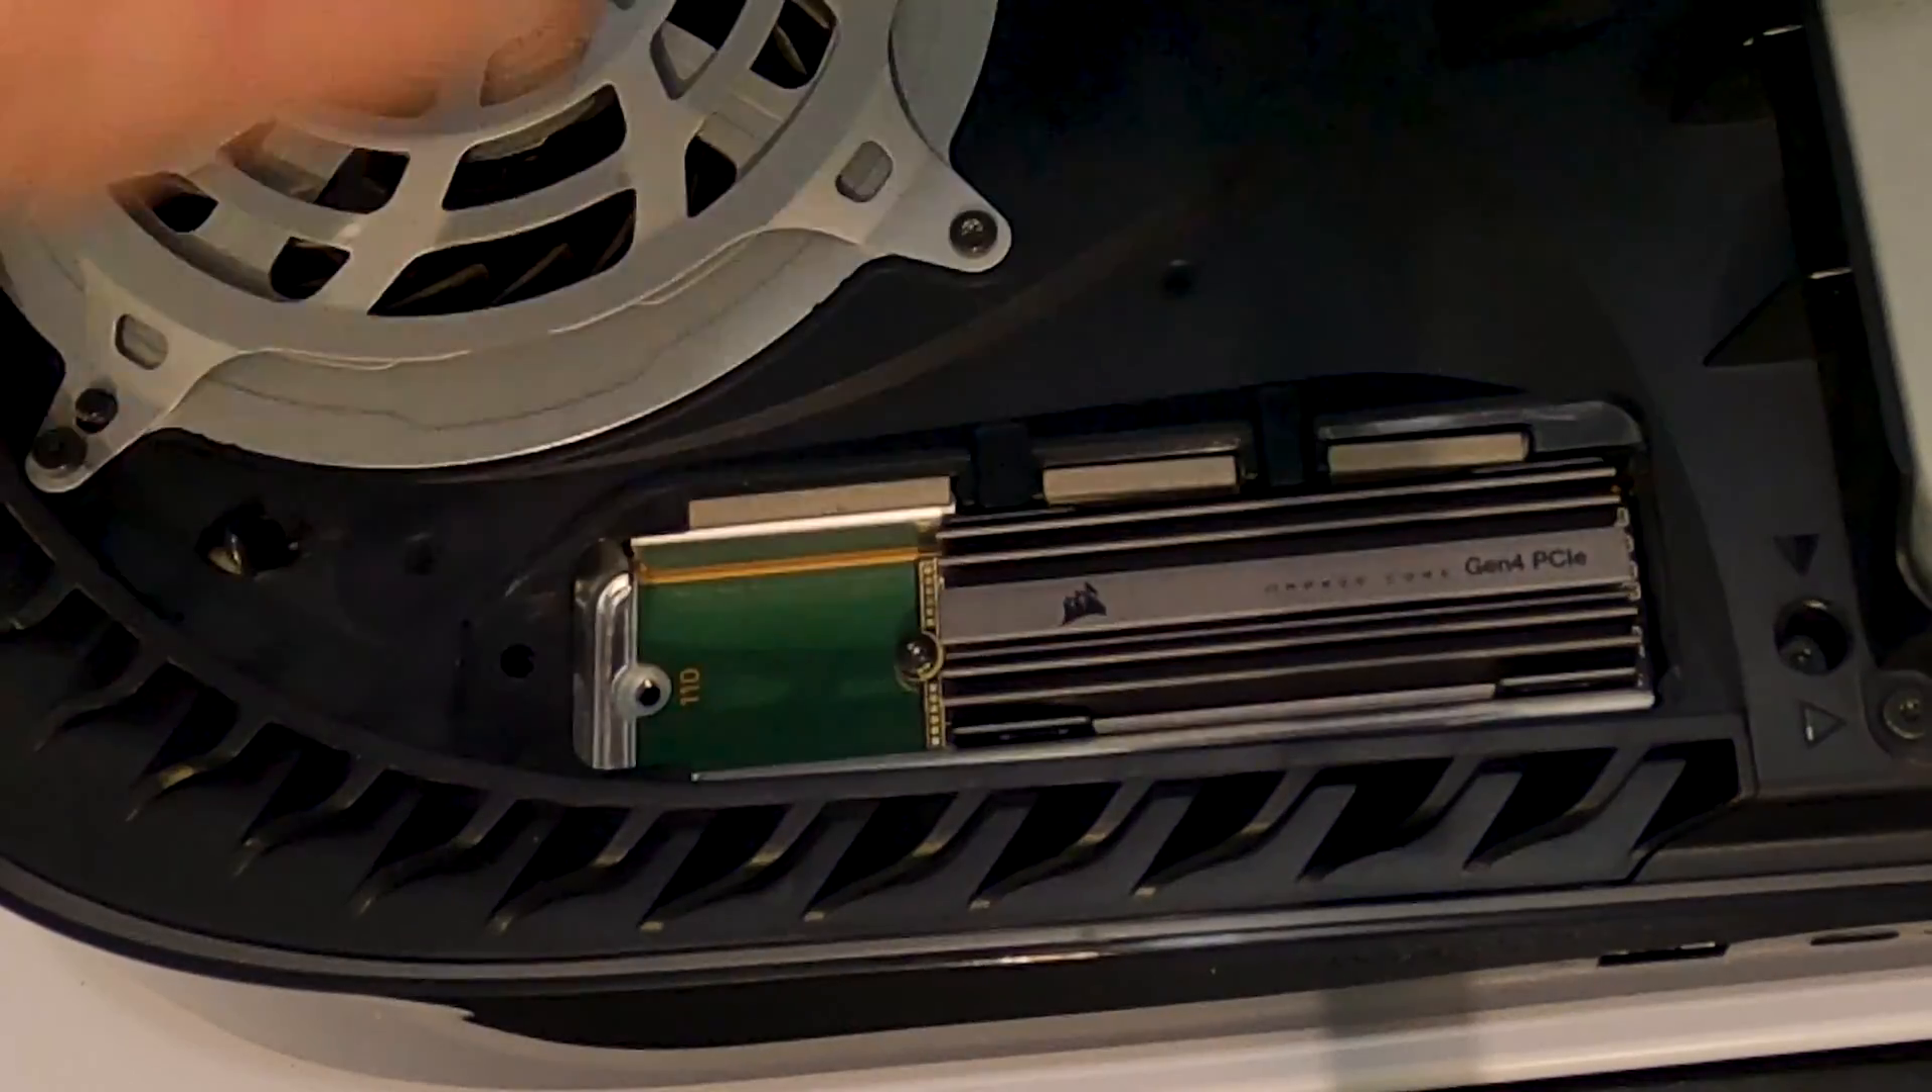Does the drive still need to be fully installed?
No.